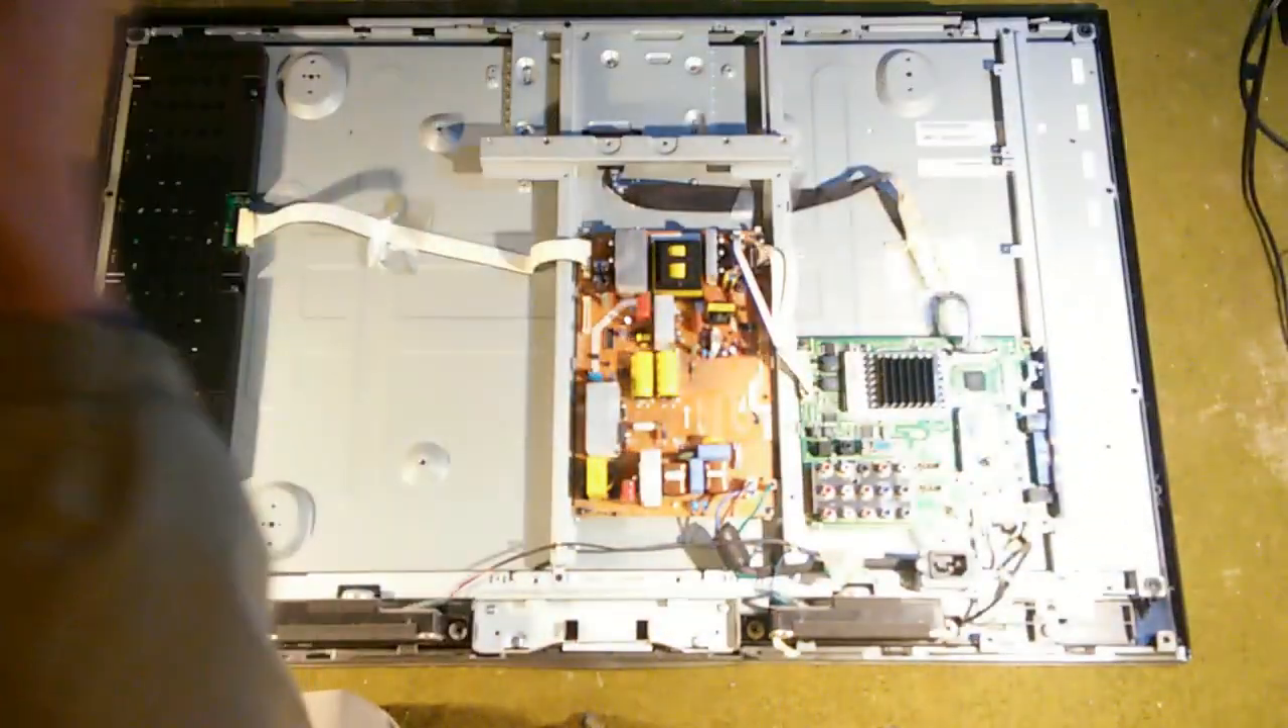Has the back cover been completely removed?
Yes.